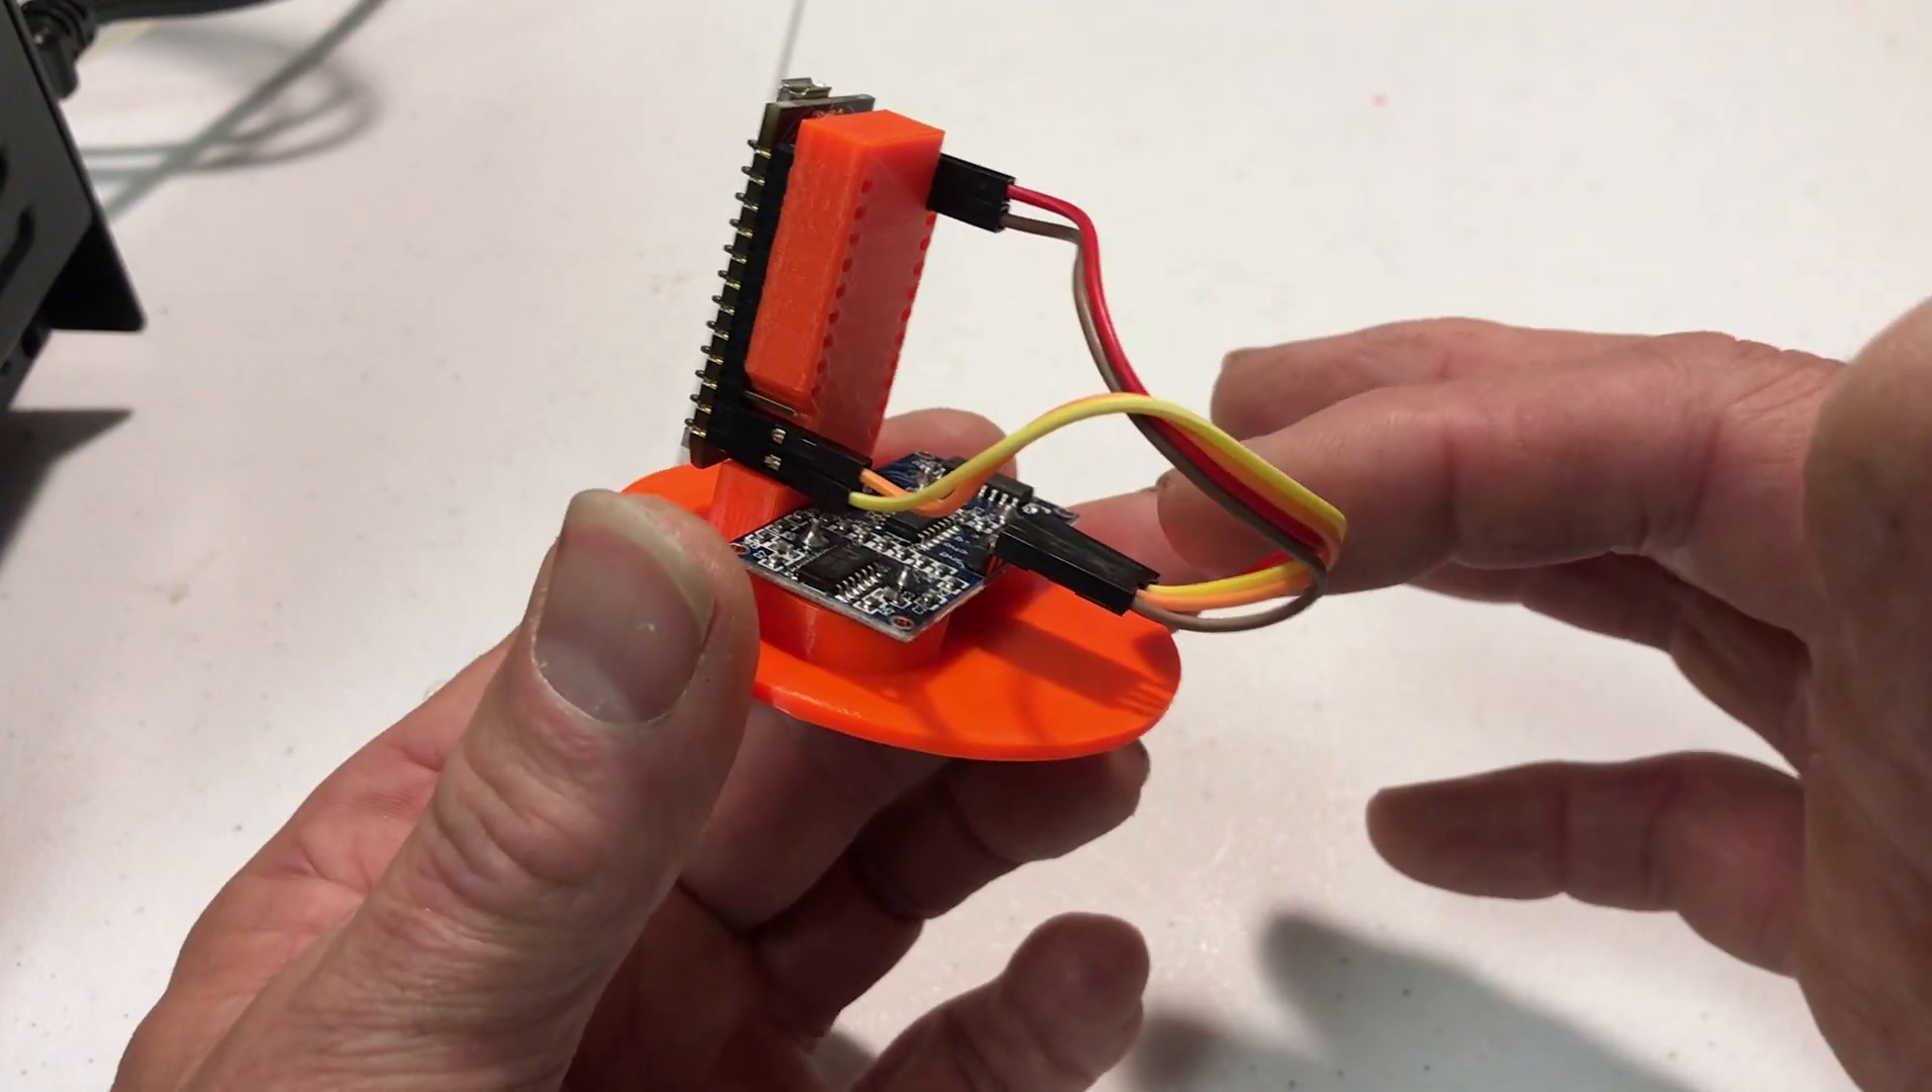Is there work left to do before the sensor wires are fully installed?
No.